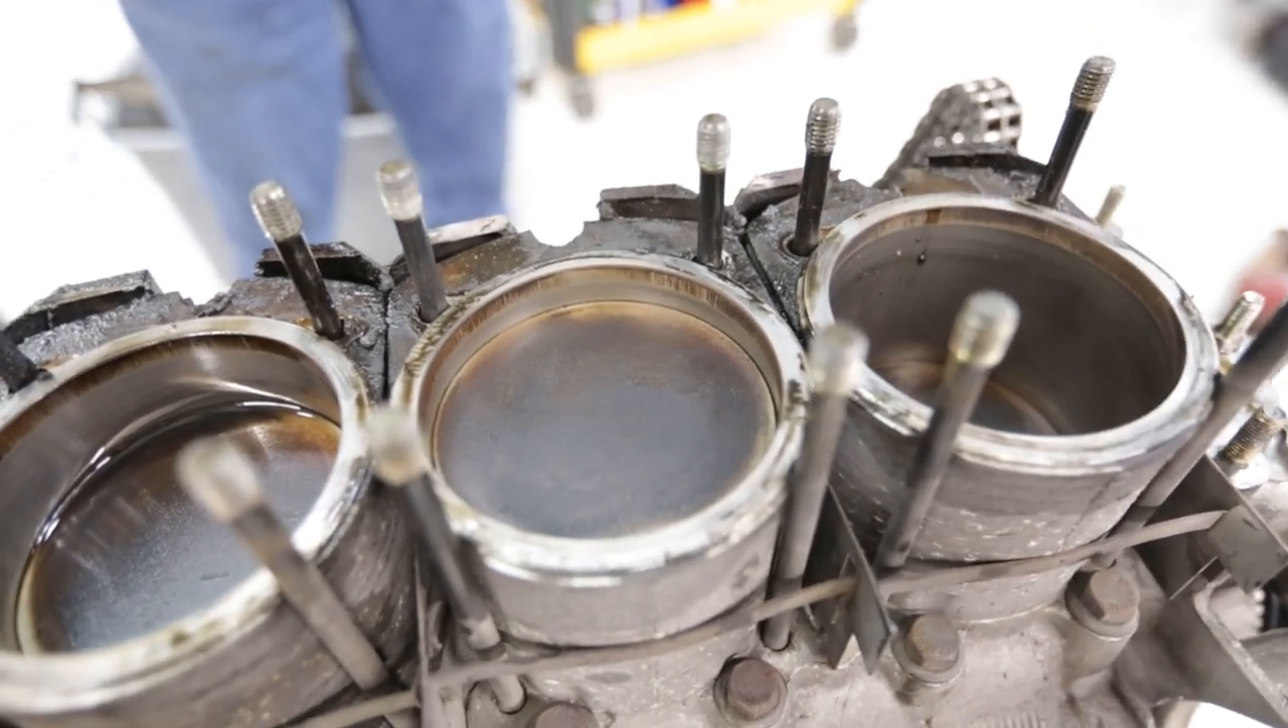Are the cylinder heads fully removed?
Yes.